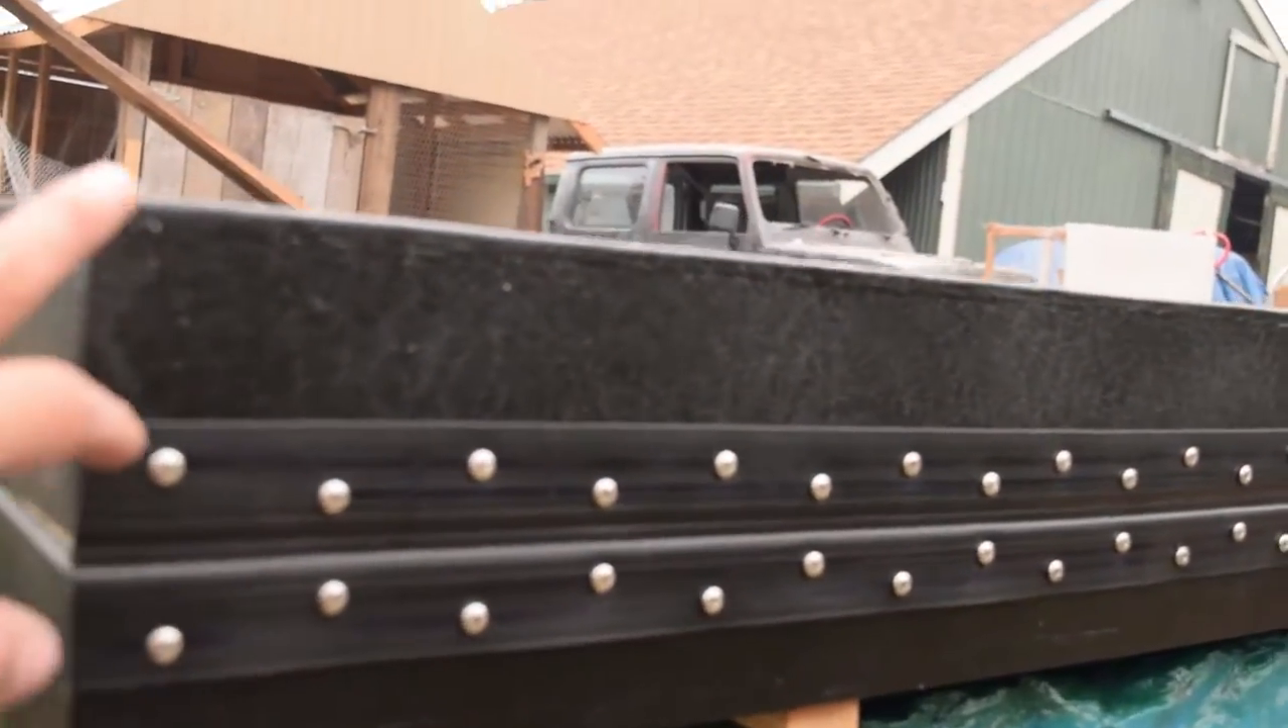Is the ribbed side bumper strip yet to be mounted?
No.